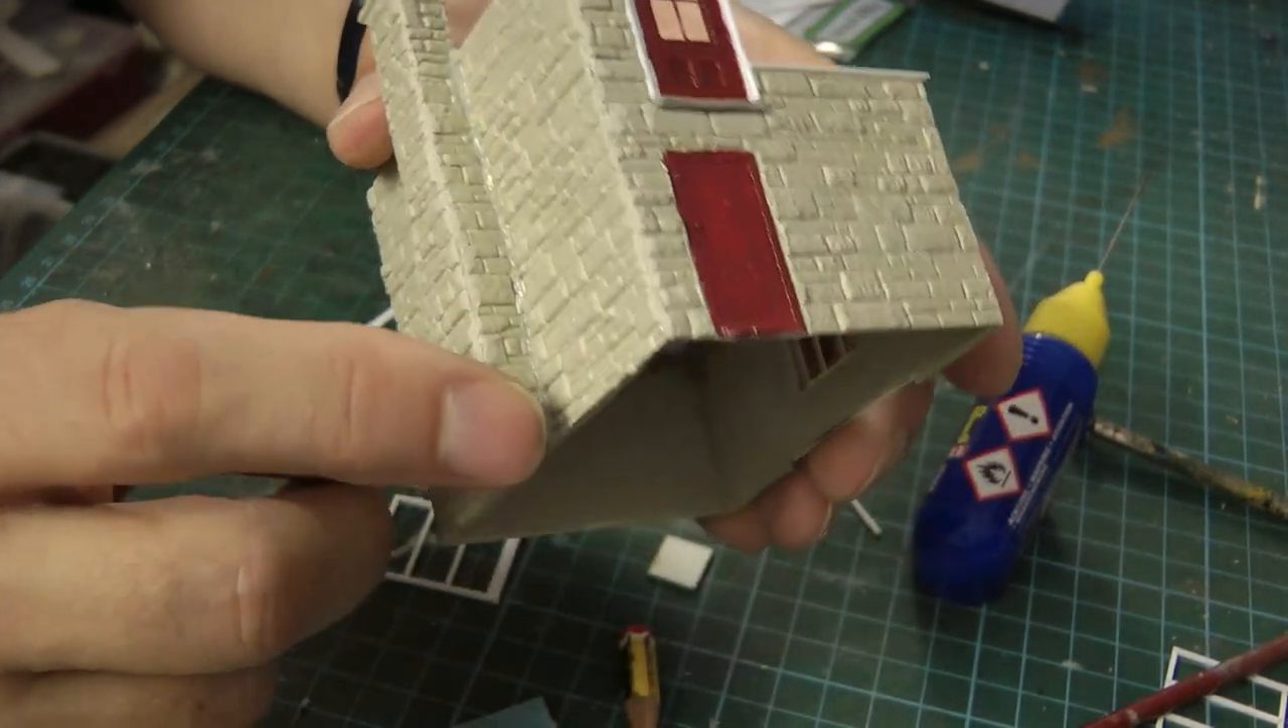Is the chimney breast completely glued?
Yes.